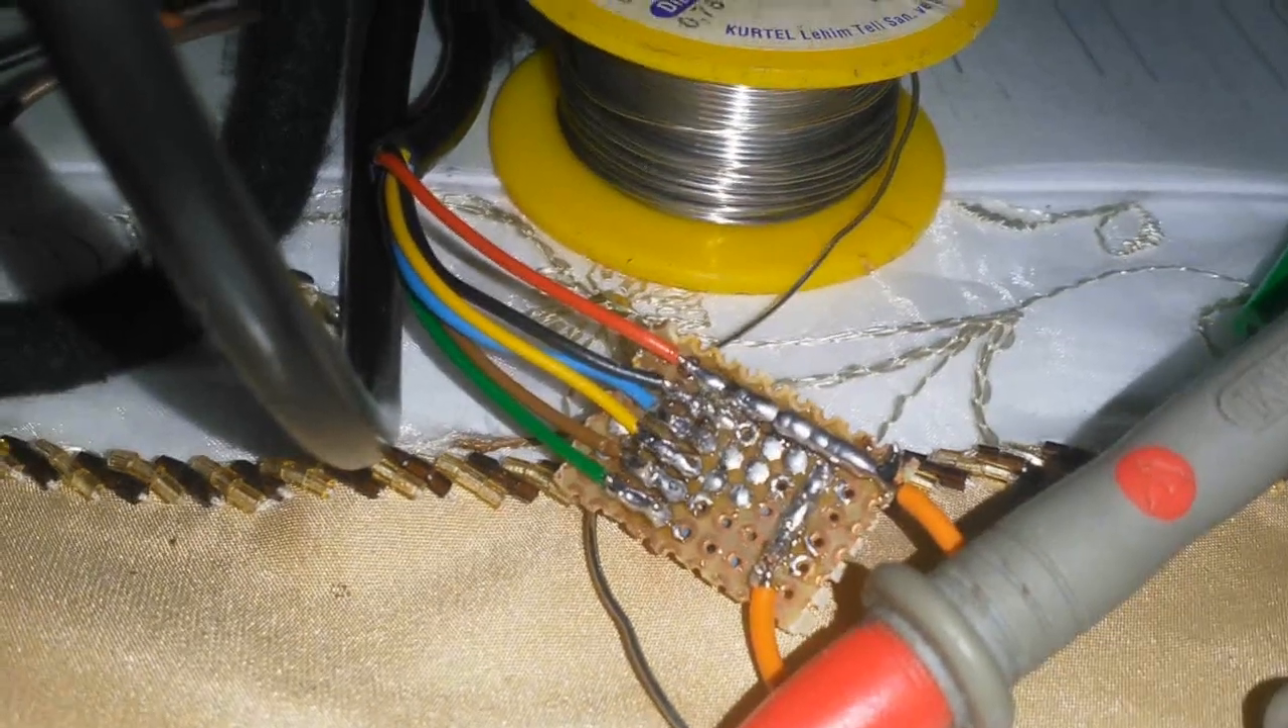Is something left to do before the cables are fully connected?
No.